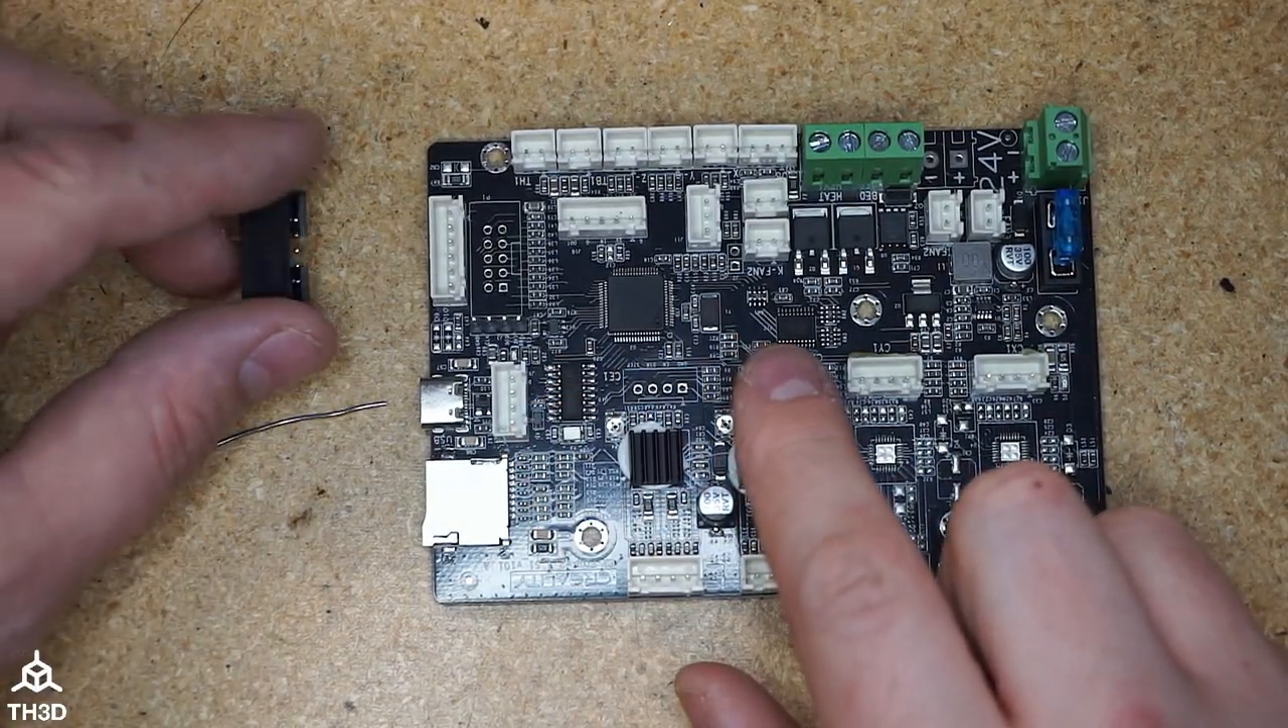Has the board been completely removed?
Yes.